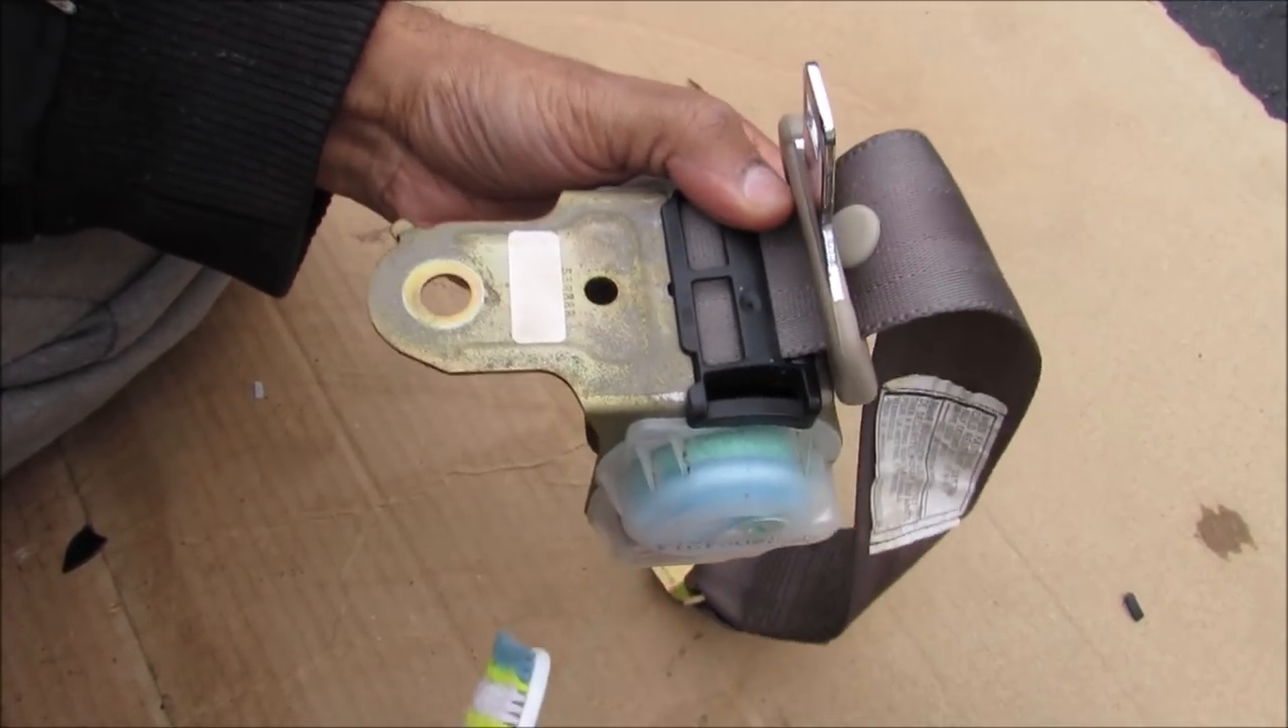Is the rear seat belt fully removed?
Yes.